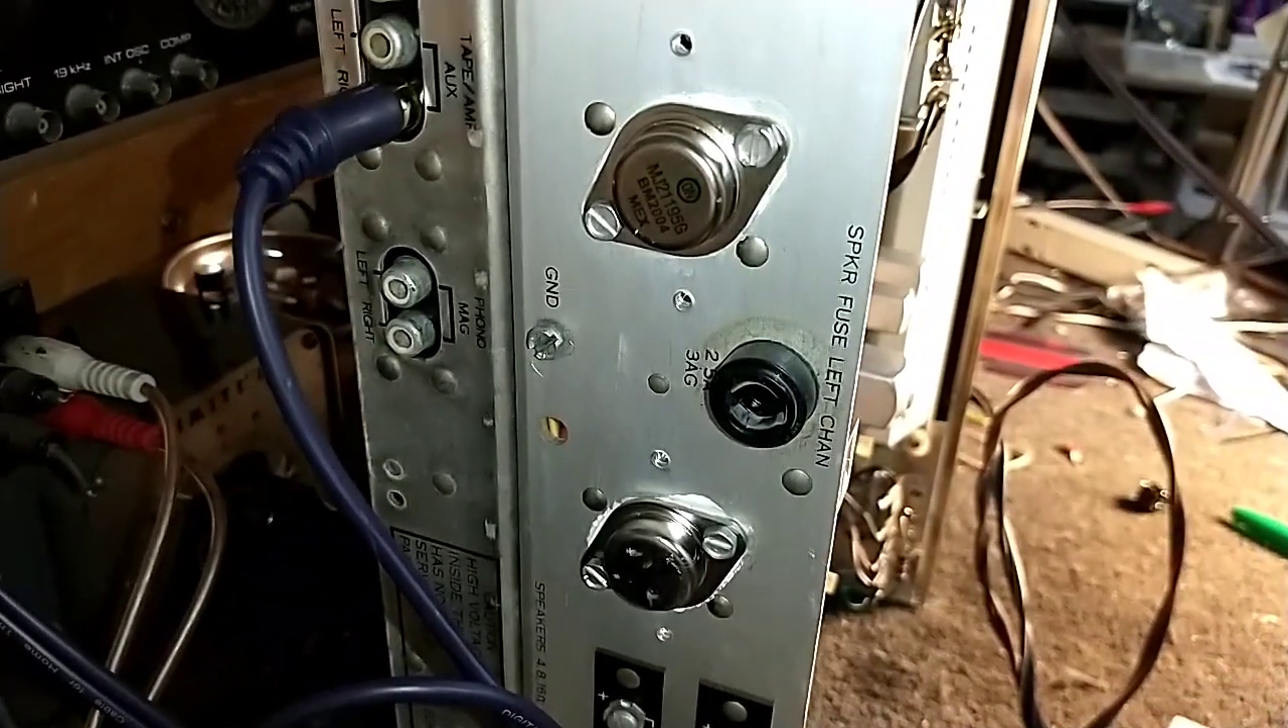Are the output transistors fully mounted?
Yes.